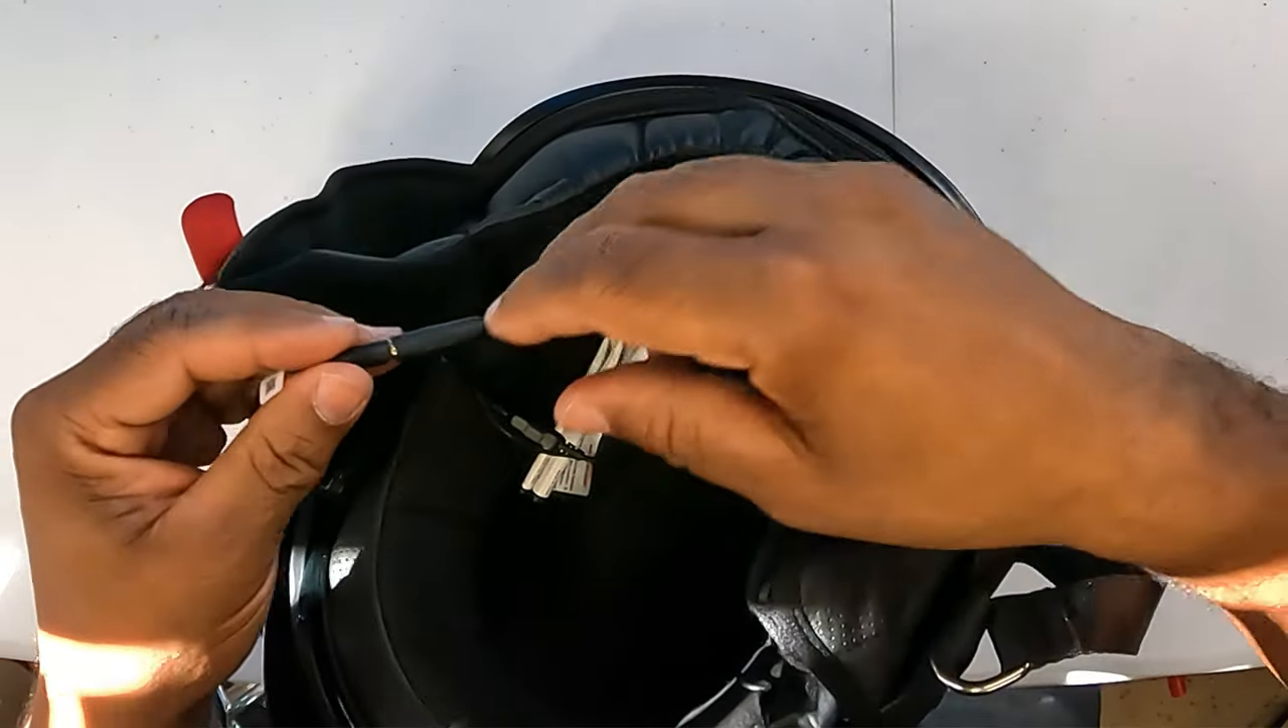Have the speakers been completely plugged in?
No.